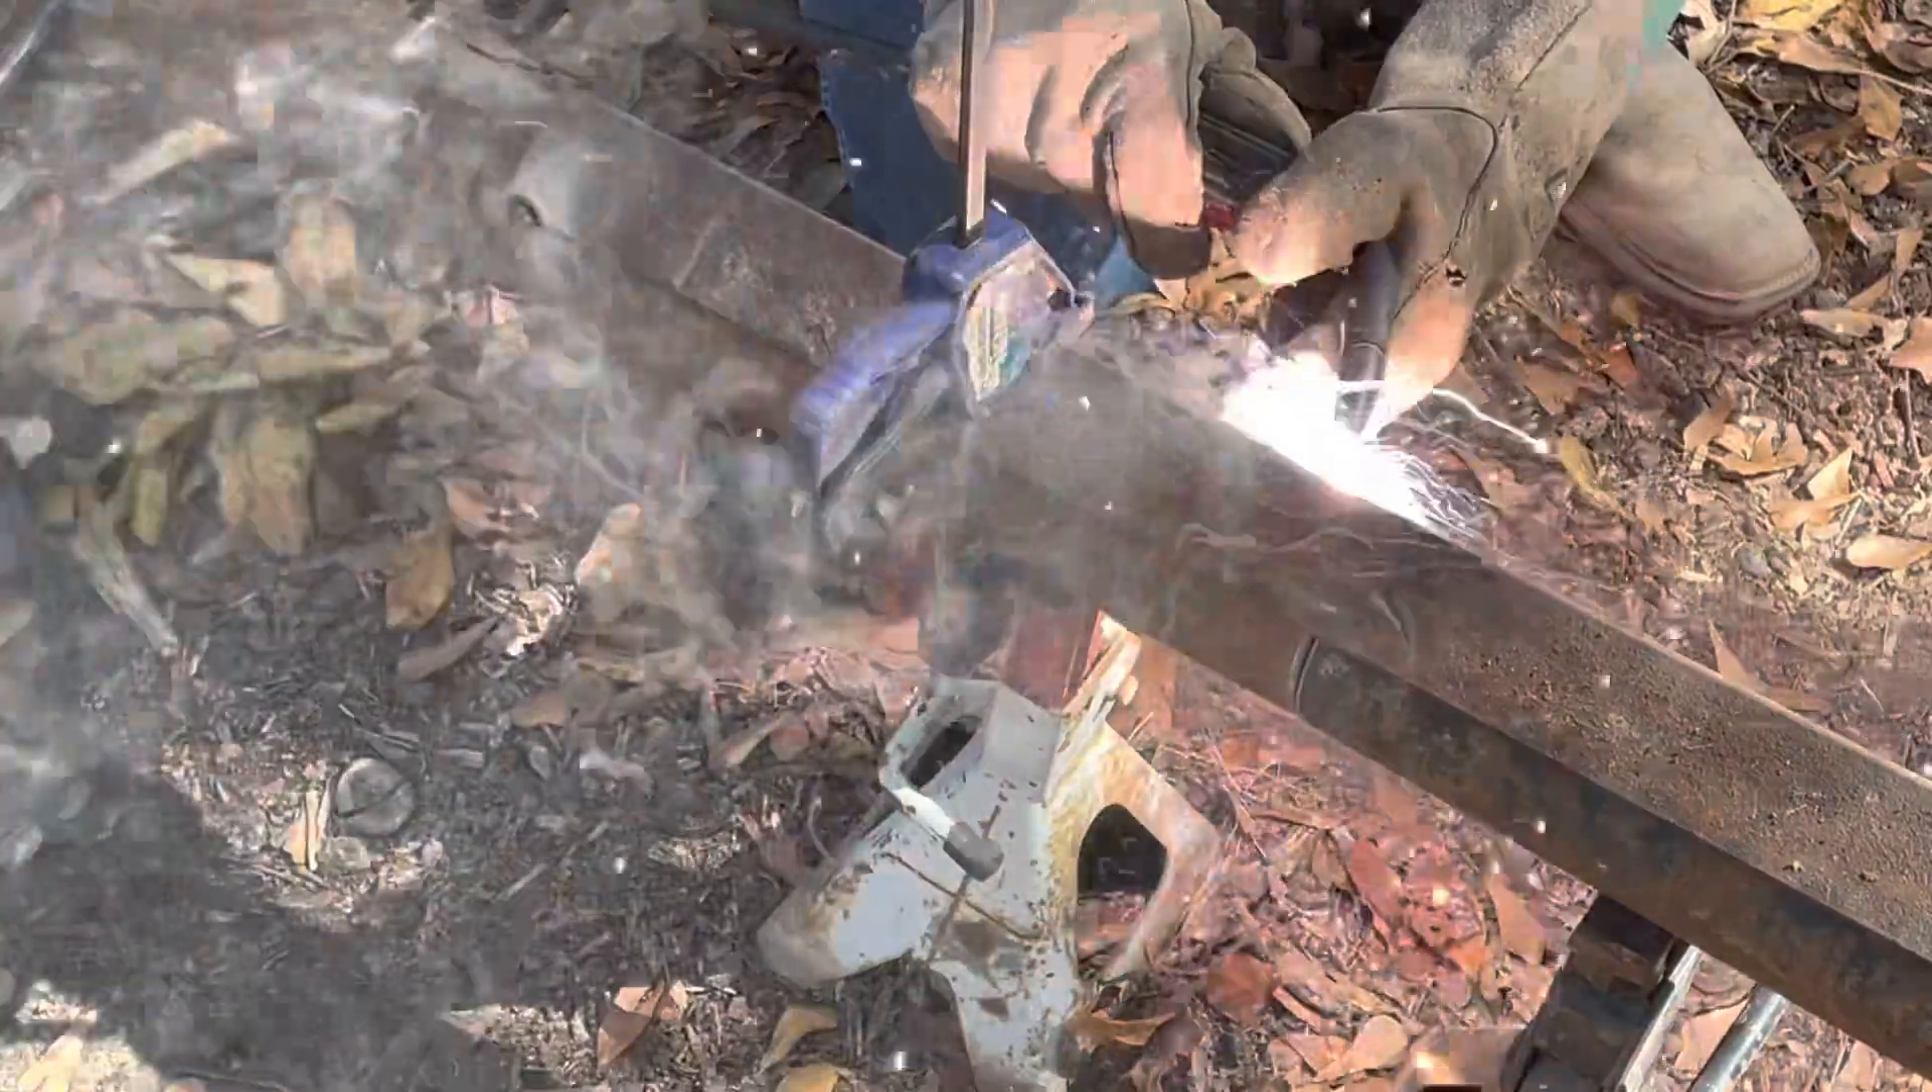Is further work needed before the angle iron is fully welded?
Yes.